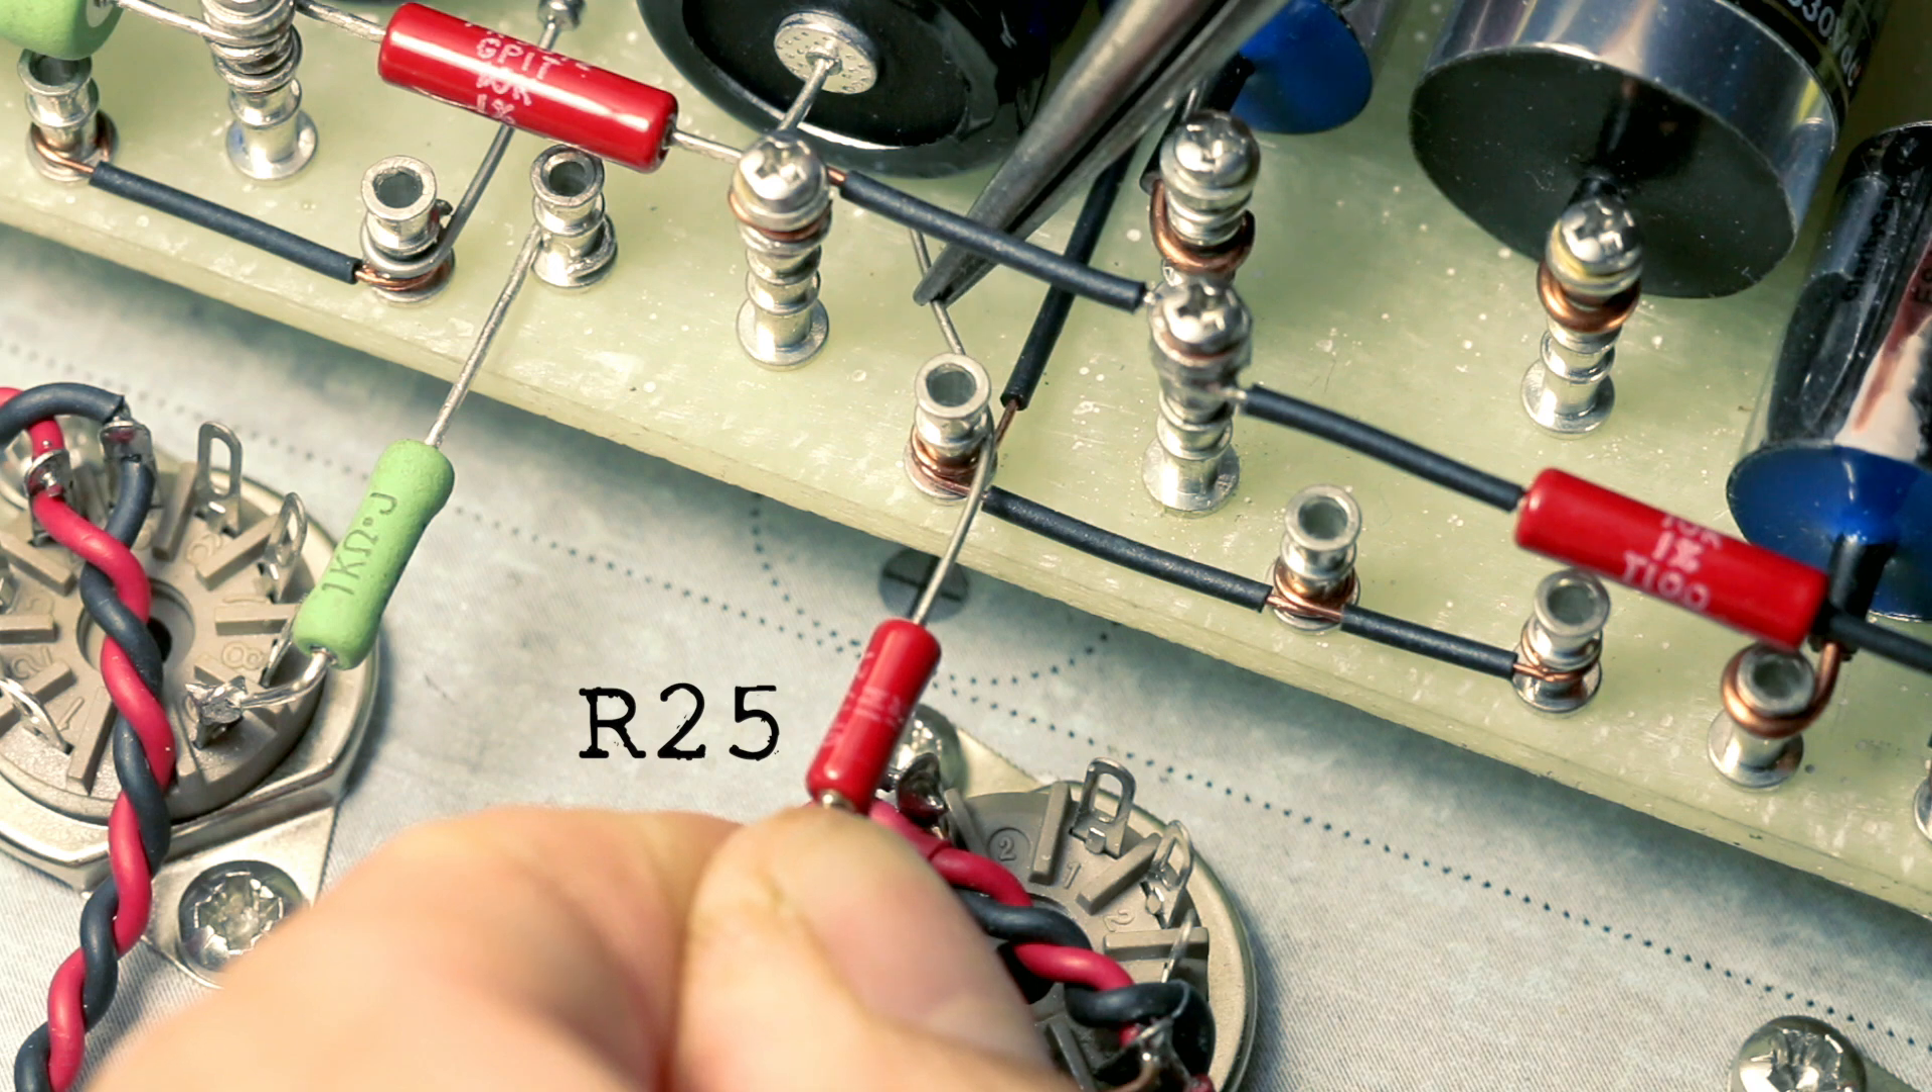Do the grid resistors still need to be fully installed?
Yes.